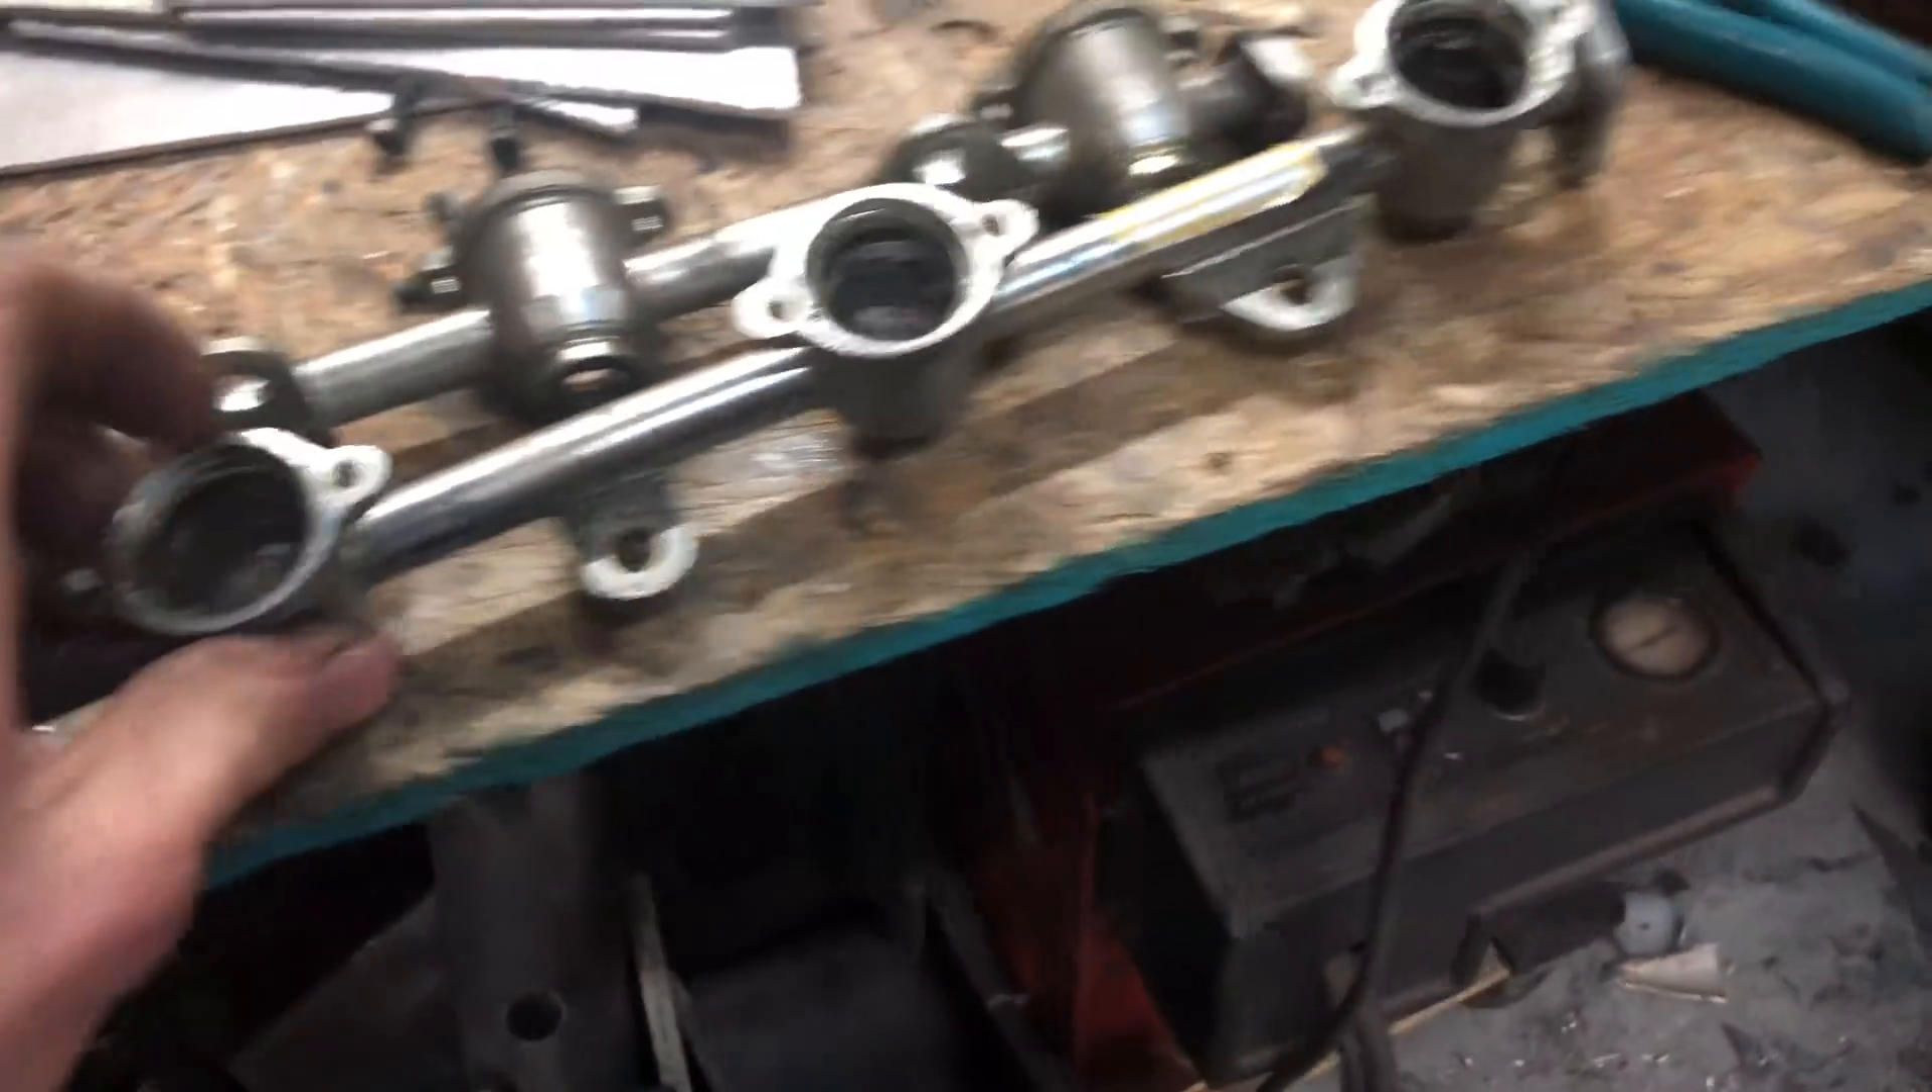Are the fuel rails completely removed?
Yes.